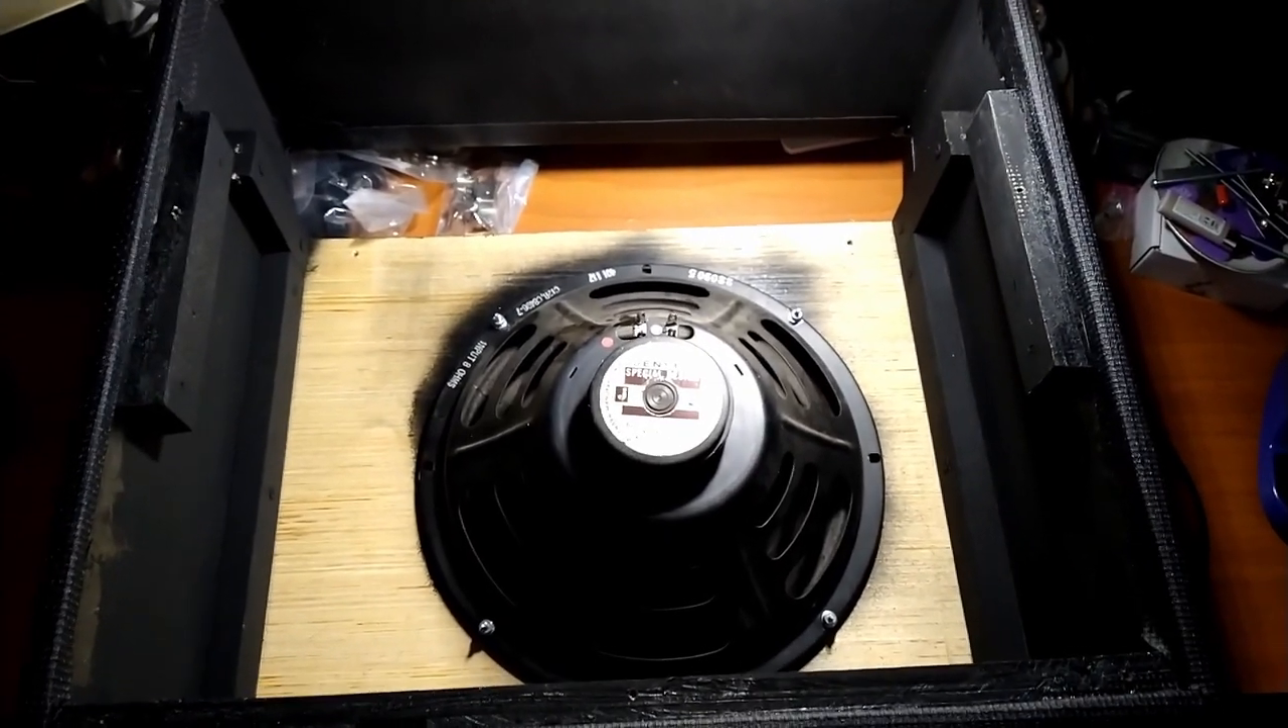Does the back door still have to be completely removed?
No.